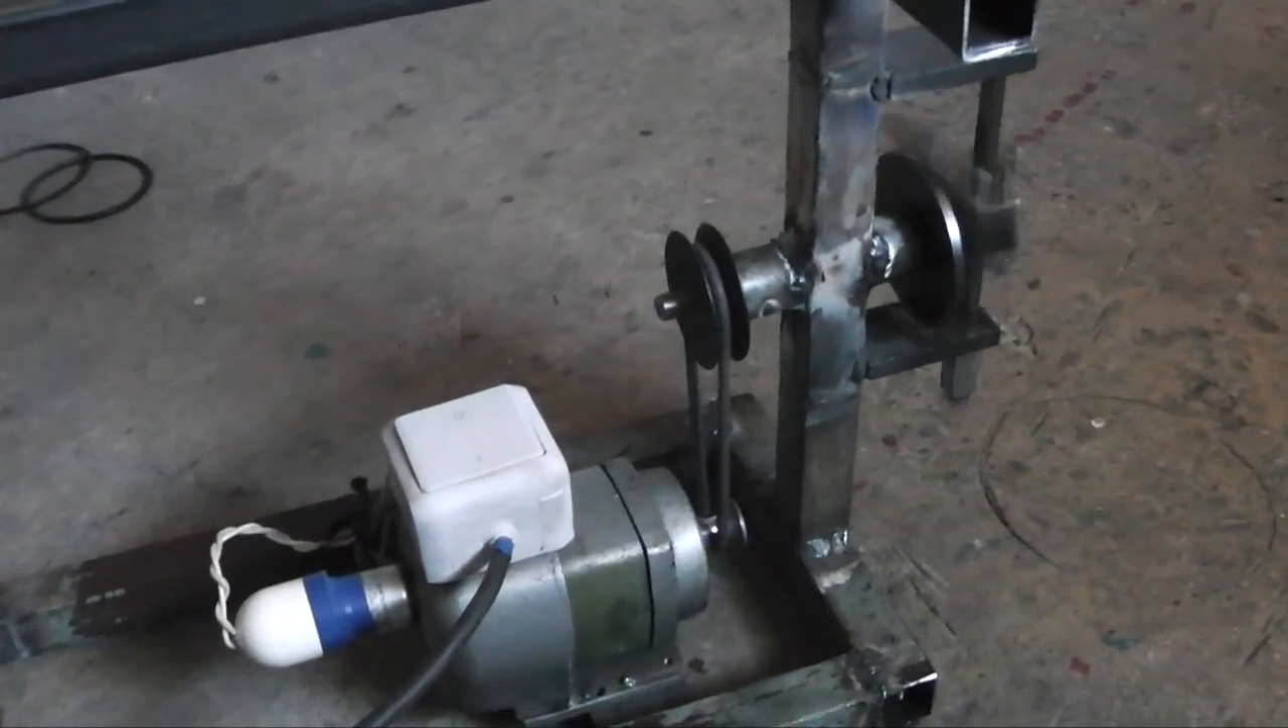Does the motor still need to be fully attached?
No.